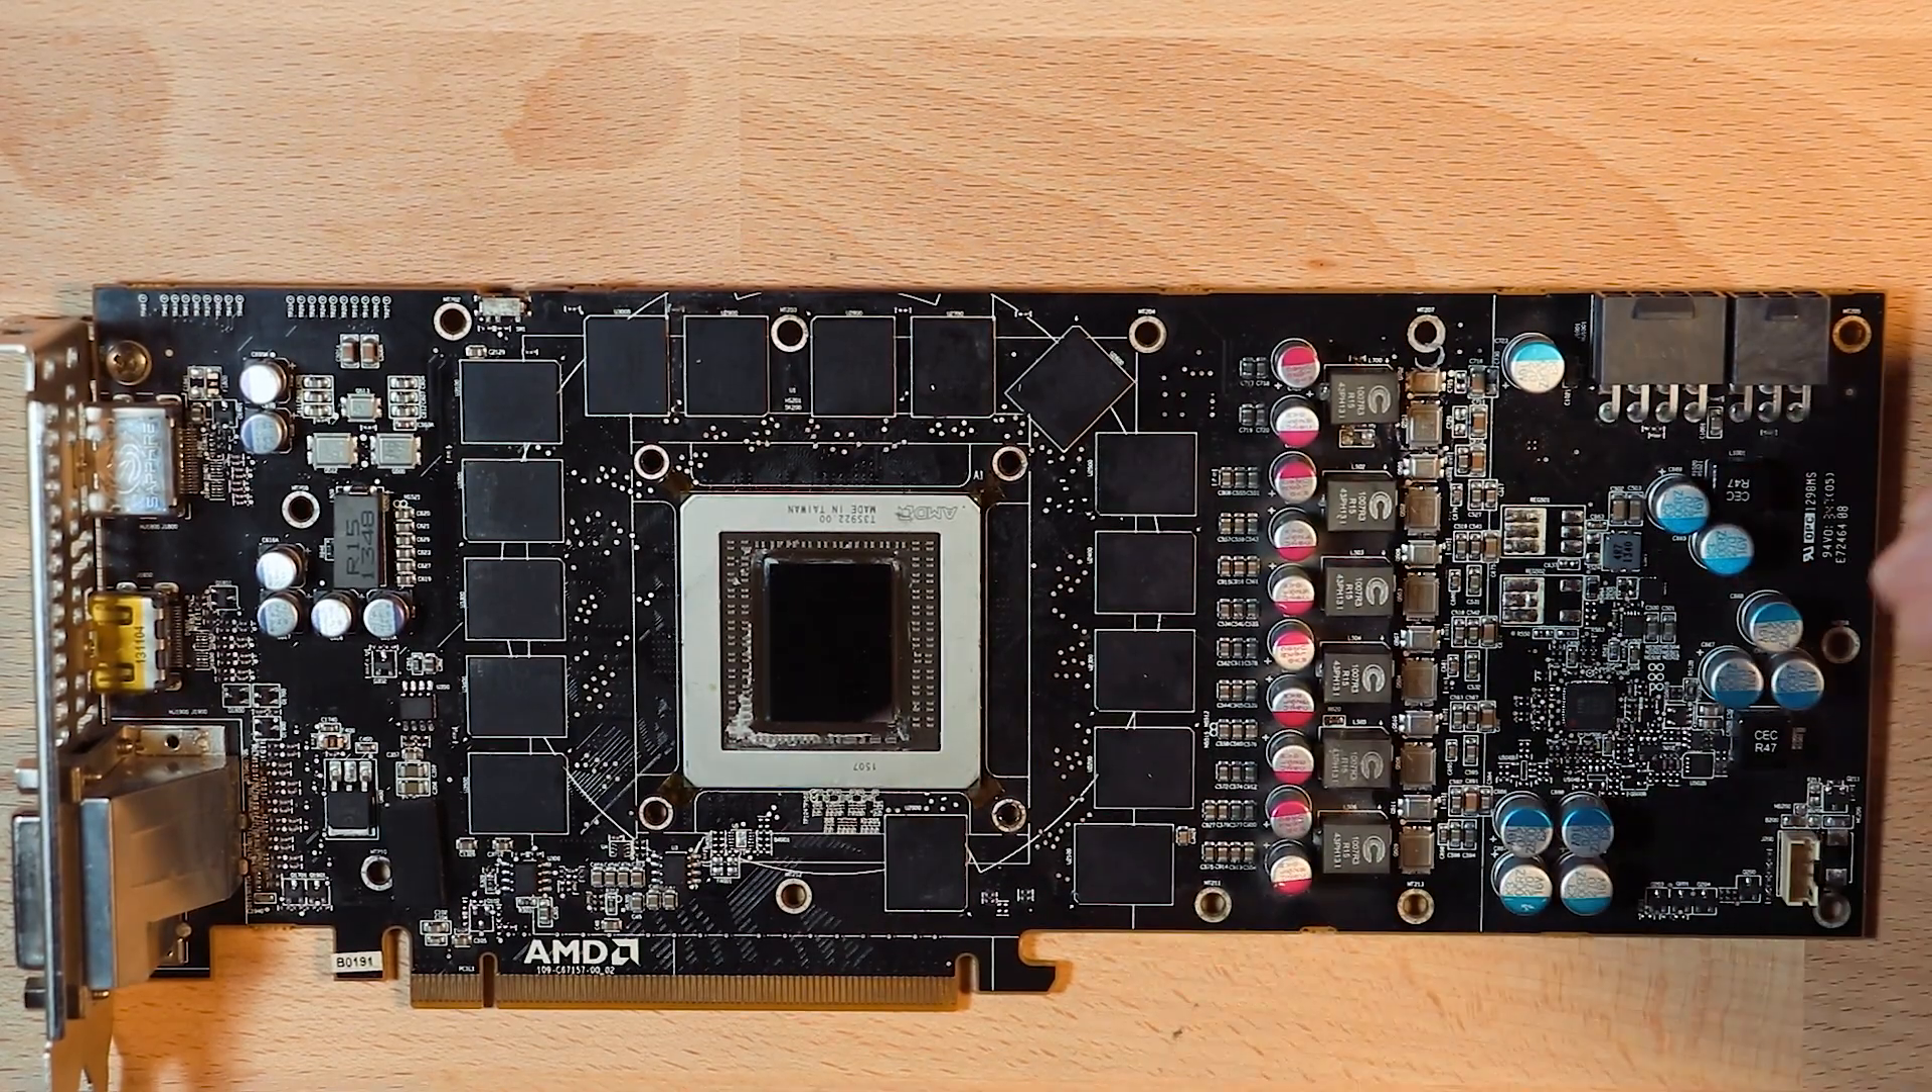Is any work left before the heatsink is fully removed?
No.